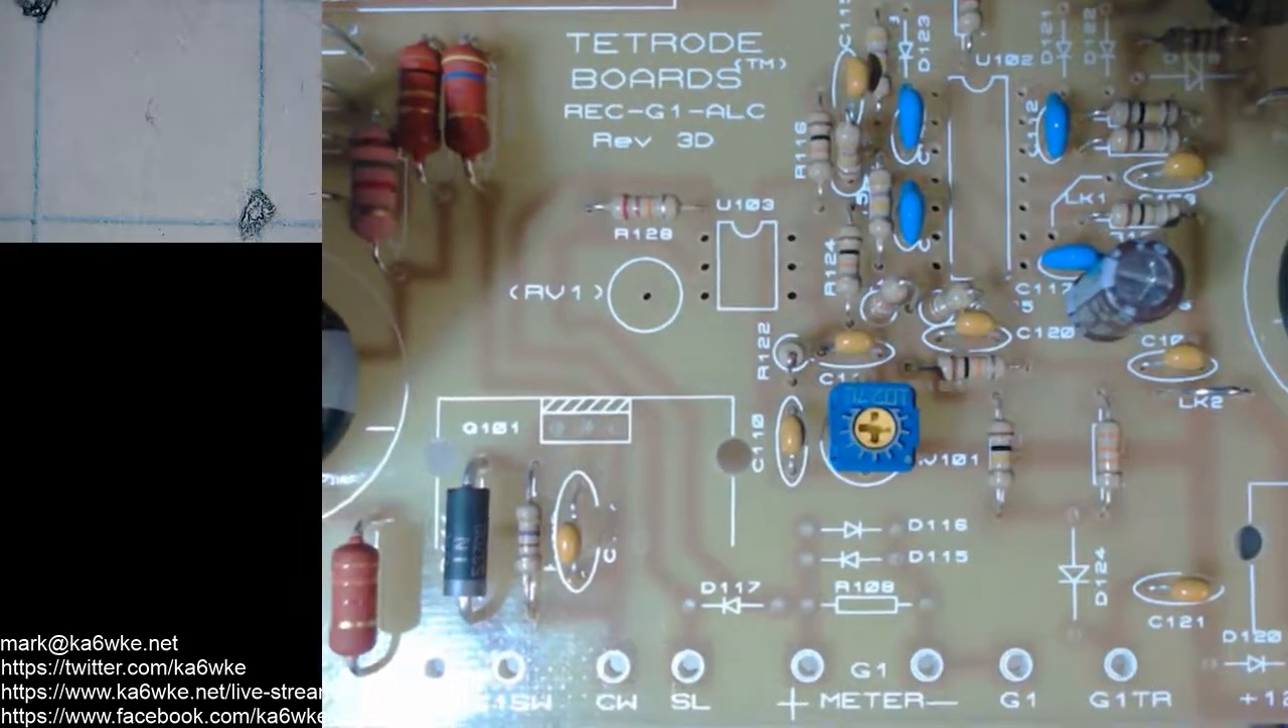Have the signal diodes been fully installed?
No.